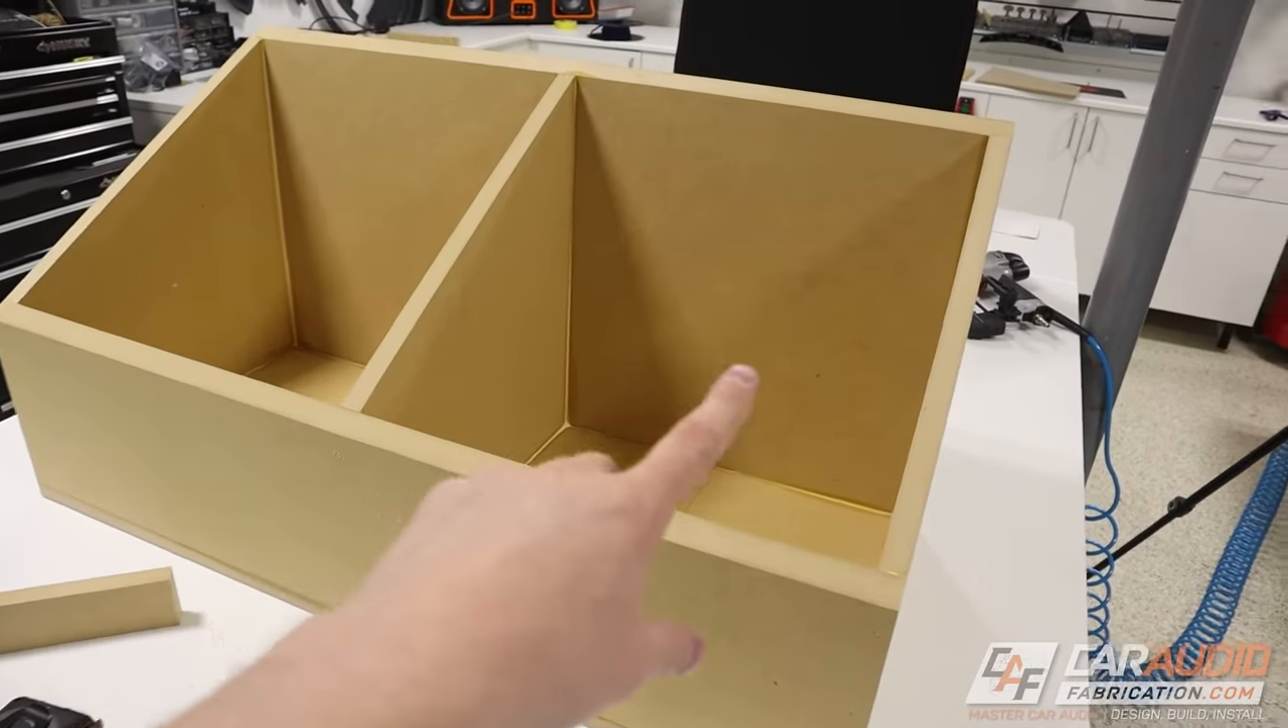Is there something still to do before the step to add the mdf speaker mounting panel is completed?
Yes.